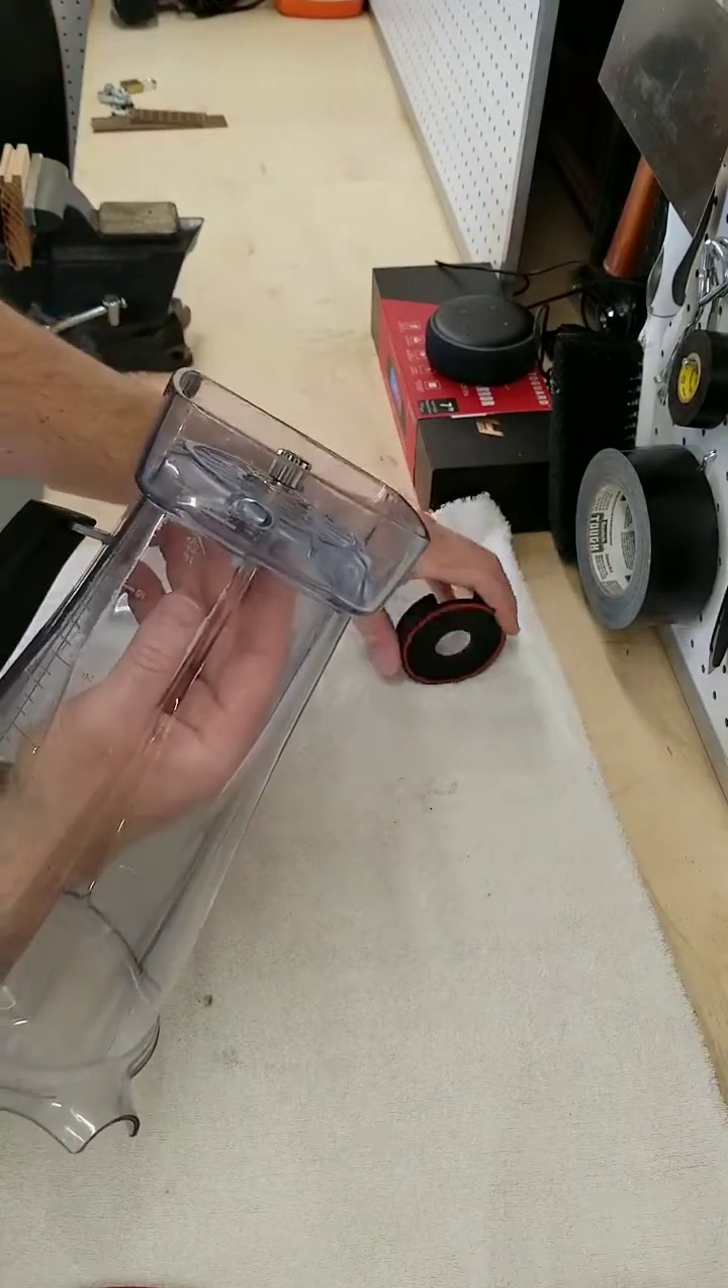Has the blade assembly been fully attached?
No.